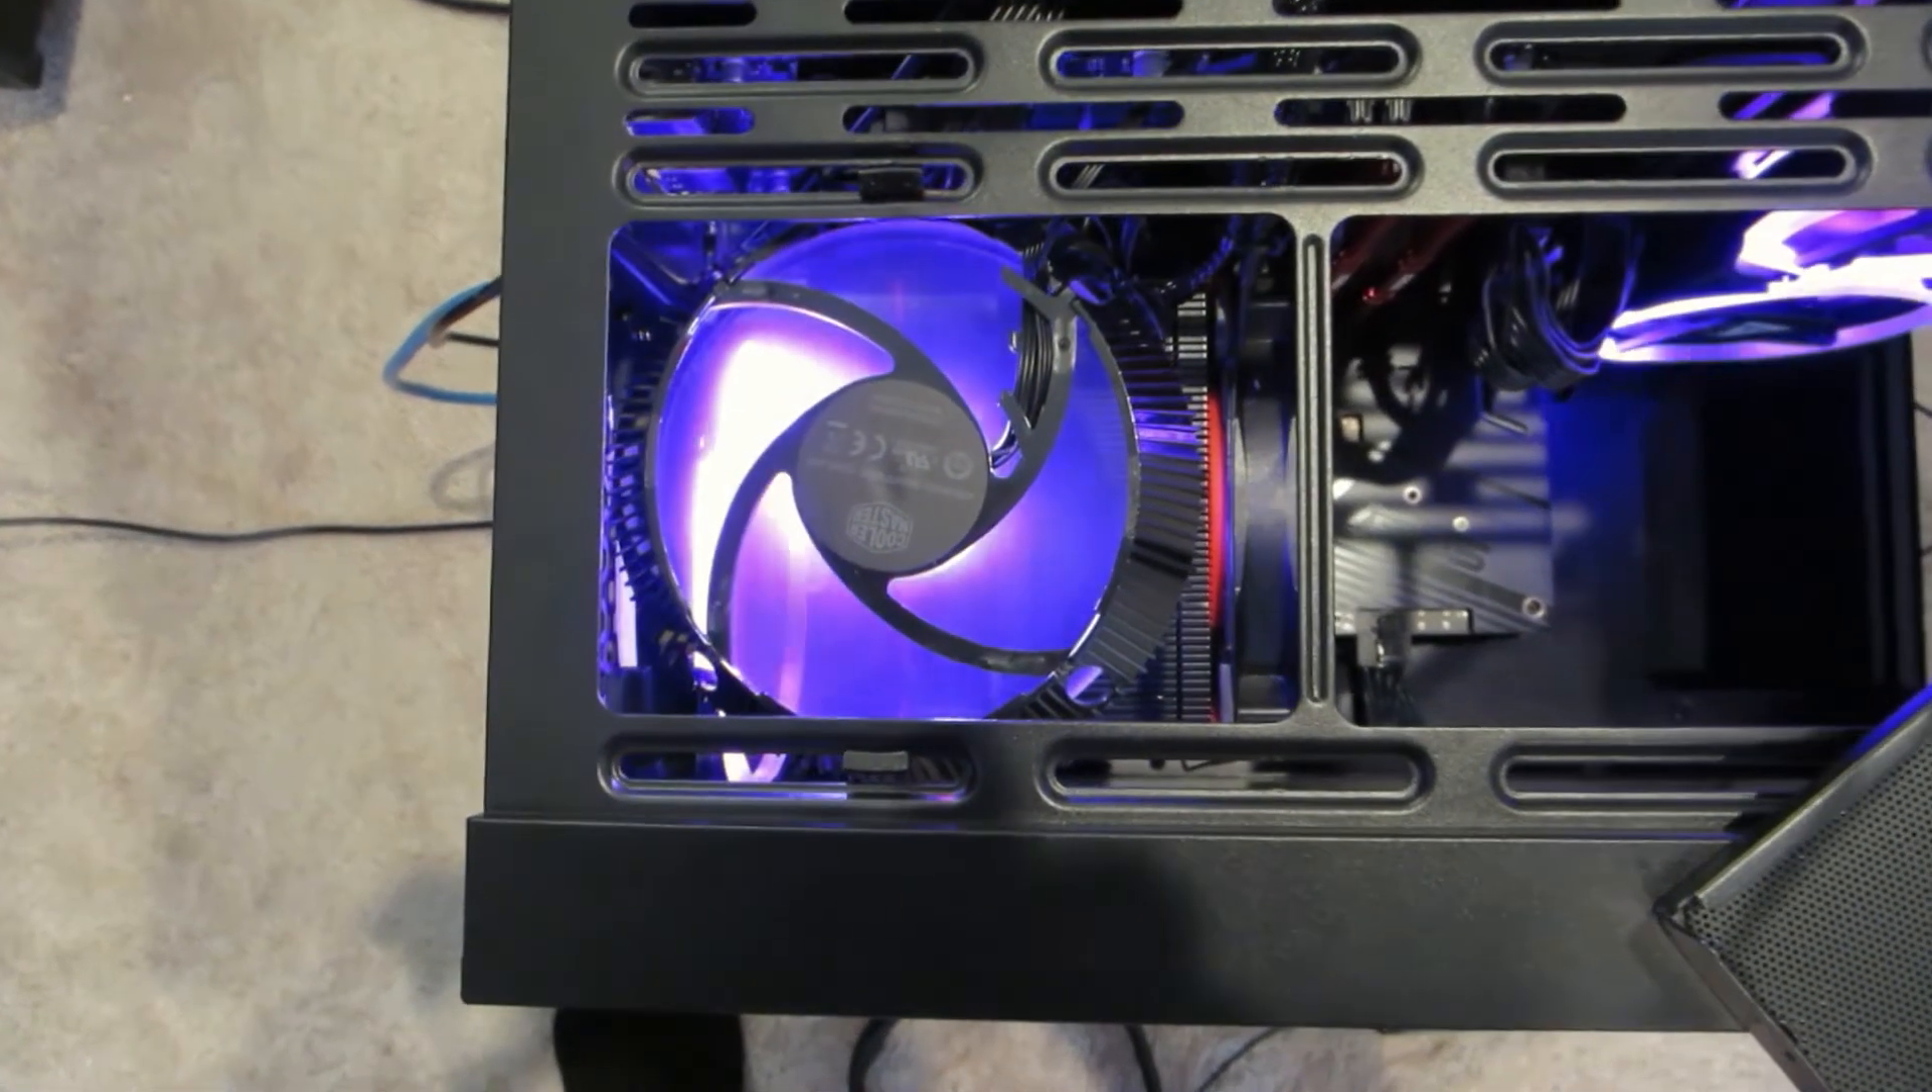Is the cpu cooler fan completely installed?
Yes.